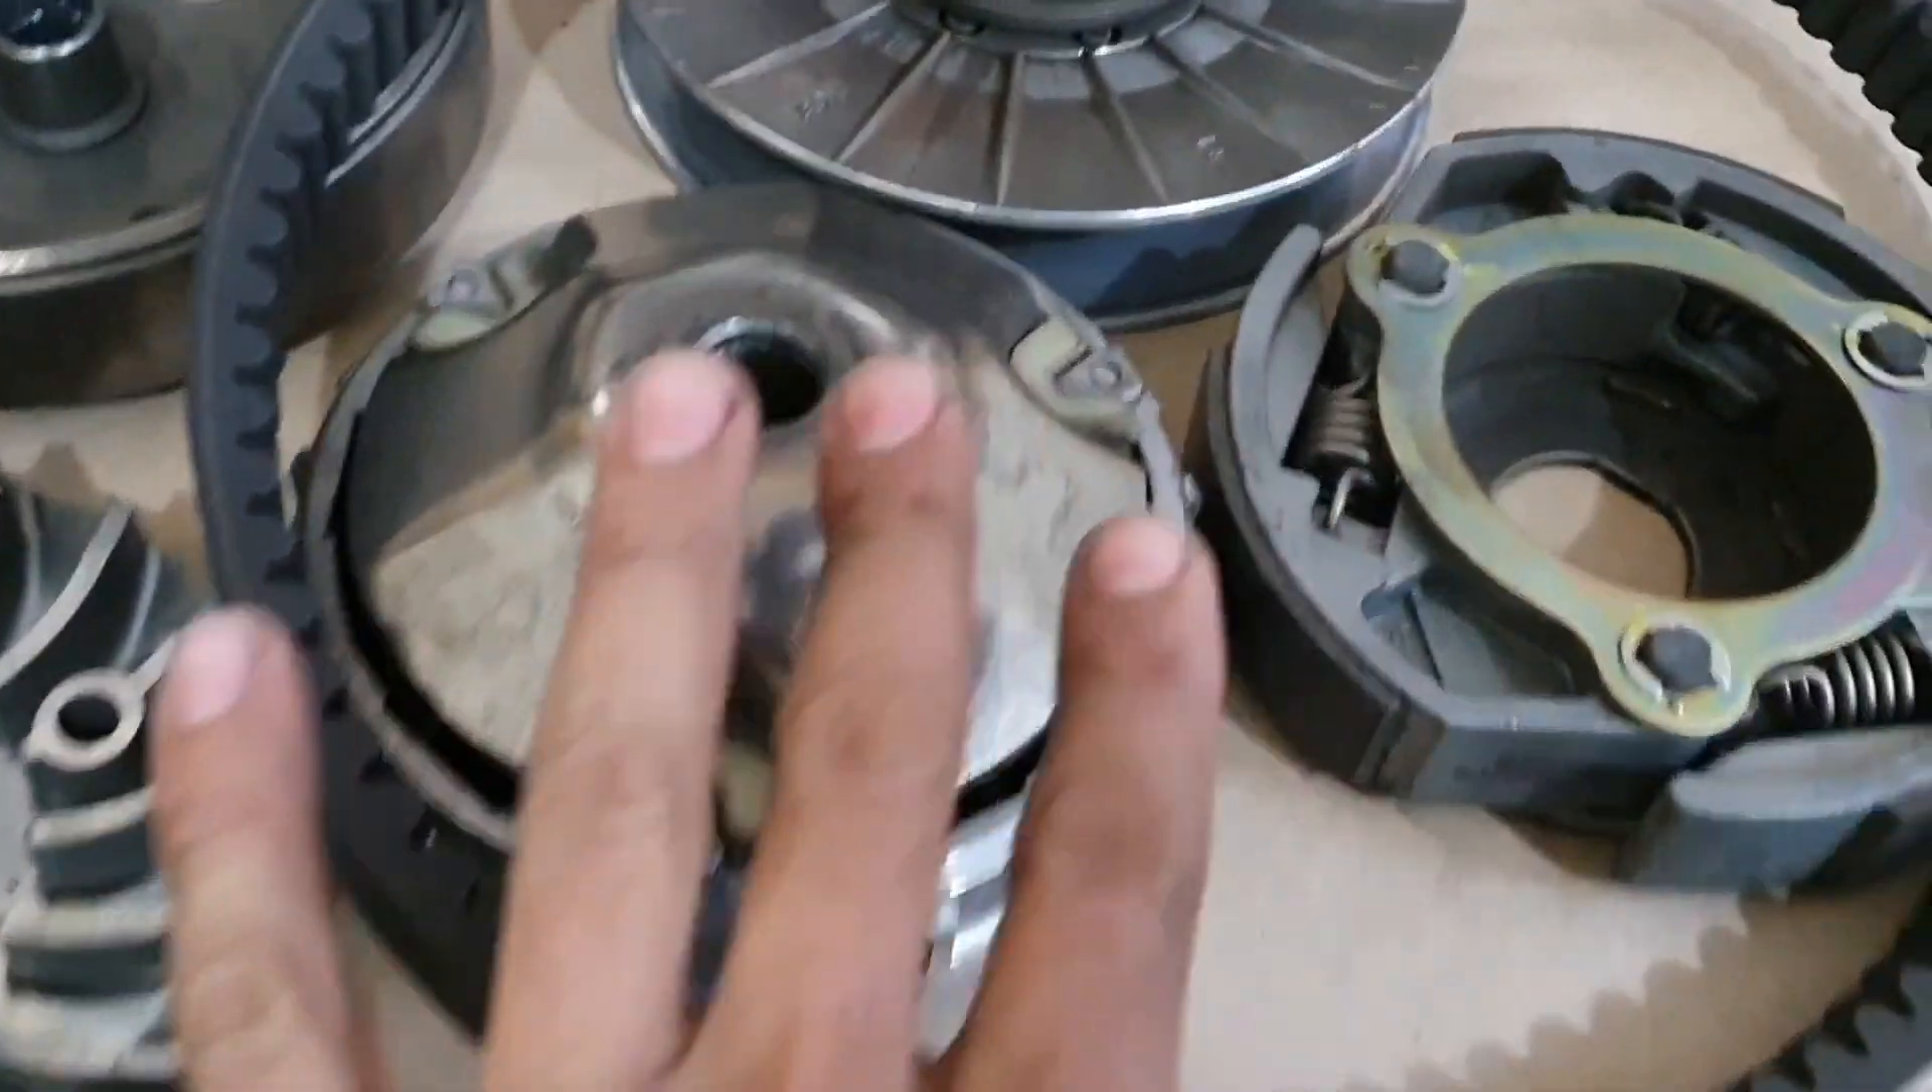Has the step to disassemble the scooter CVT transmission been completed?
Yes.